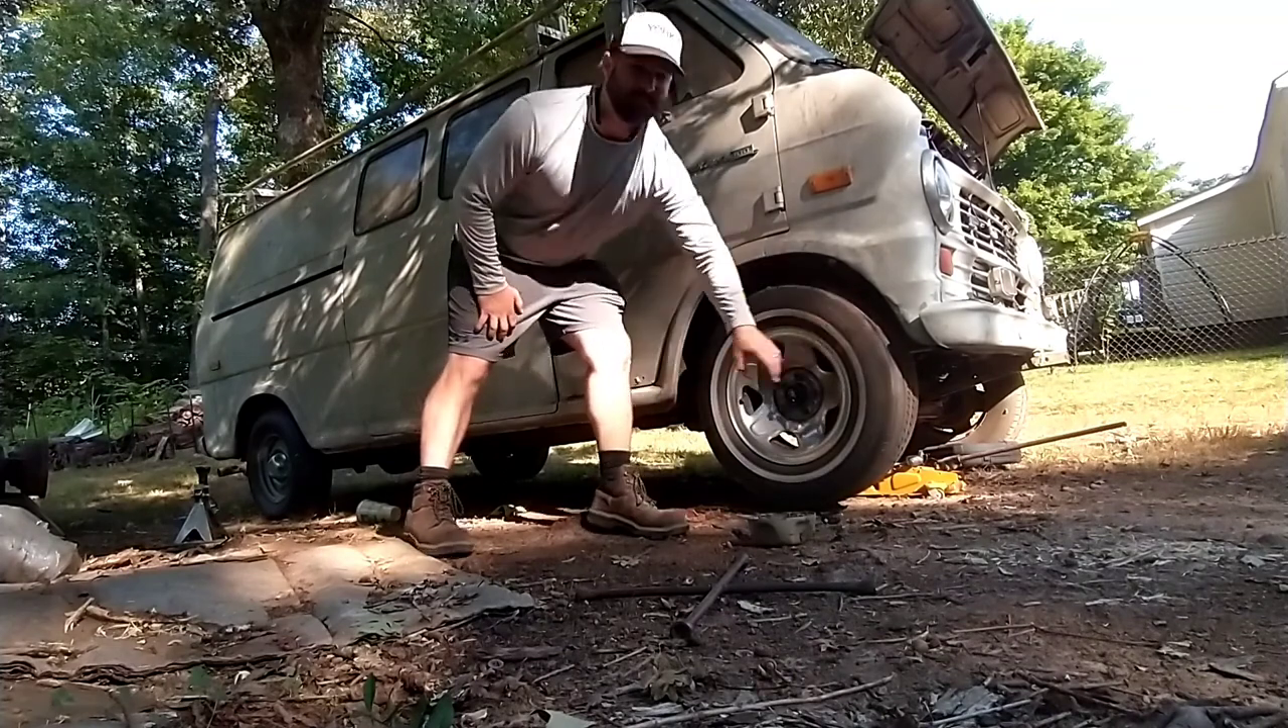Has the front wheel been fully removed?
No.